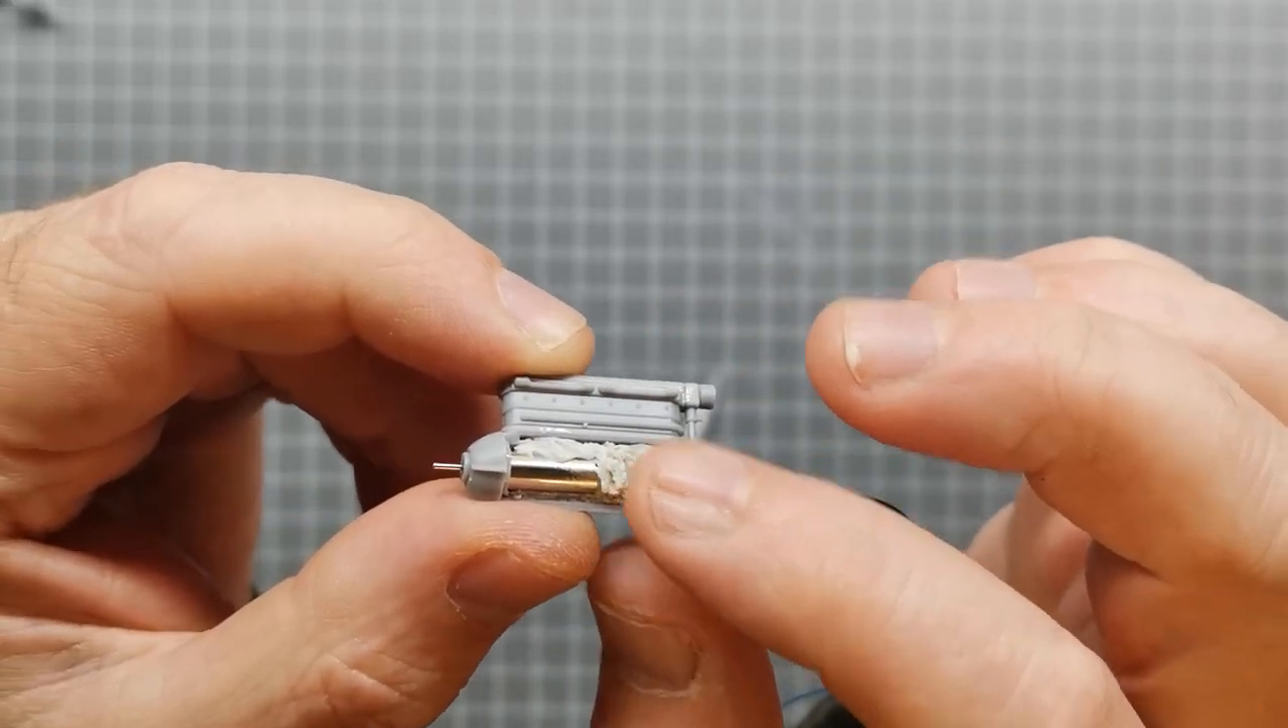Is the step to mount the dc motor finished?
Yes.